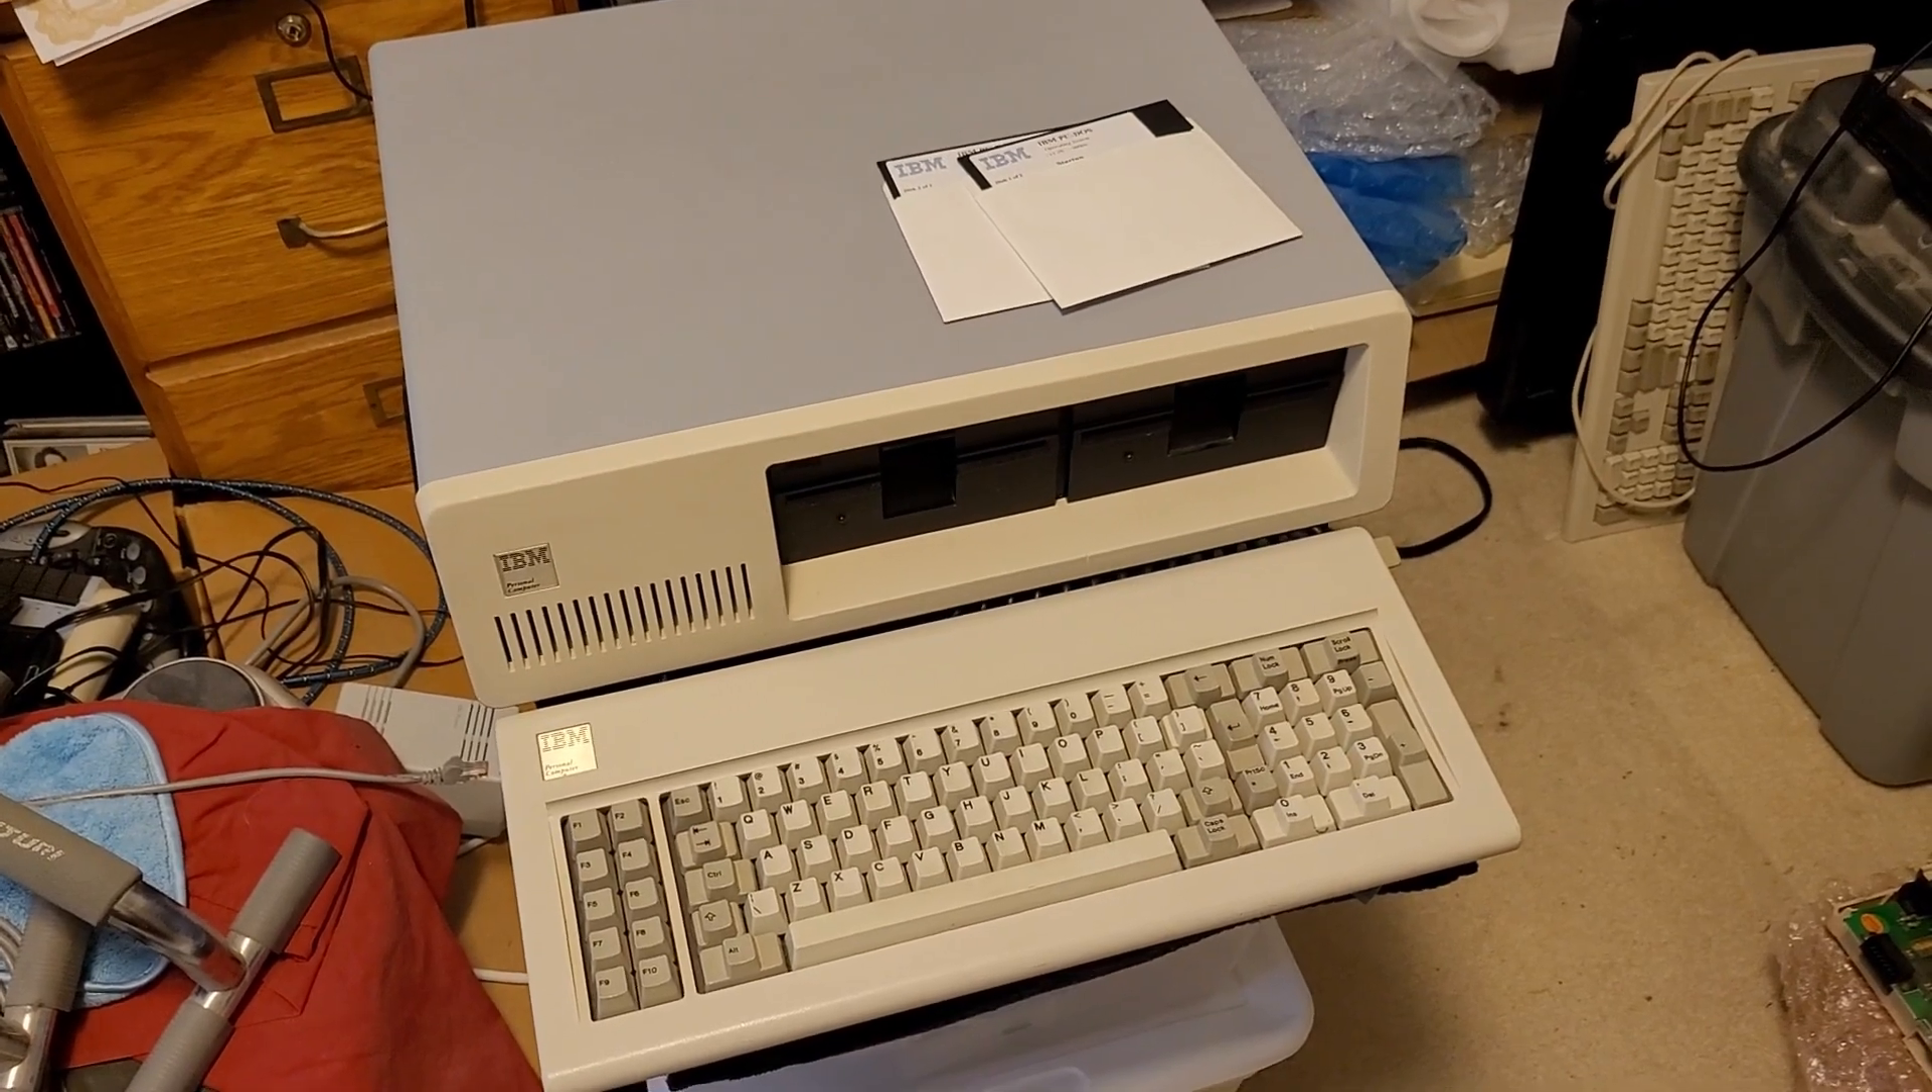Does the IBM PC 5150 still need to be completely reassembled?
No.